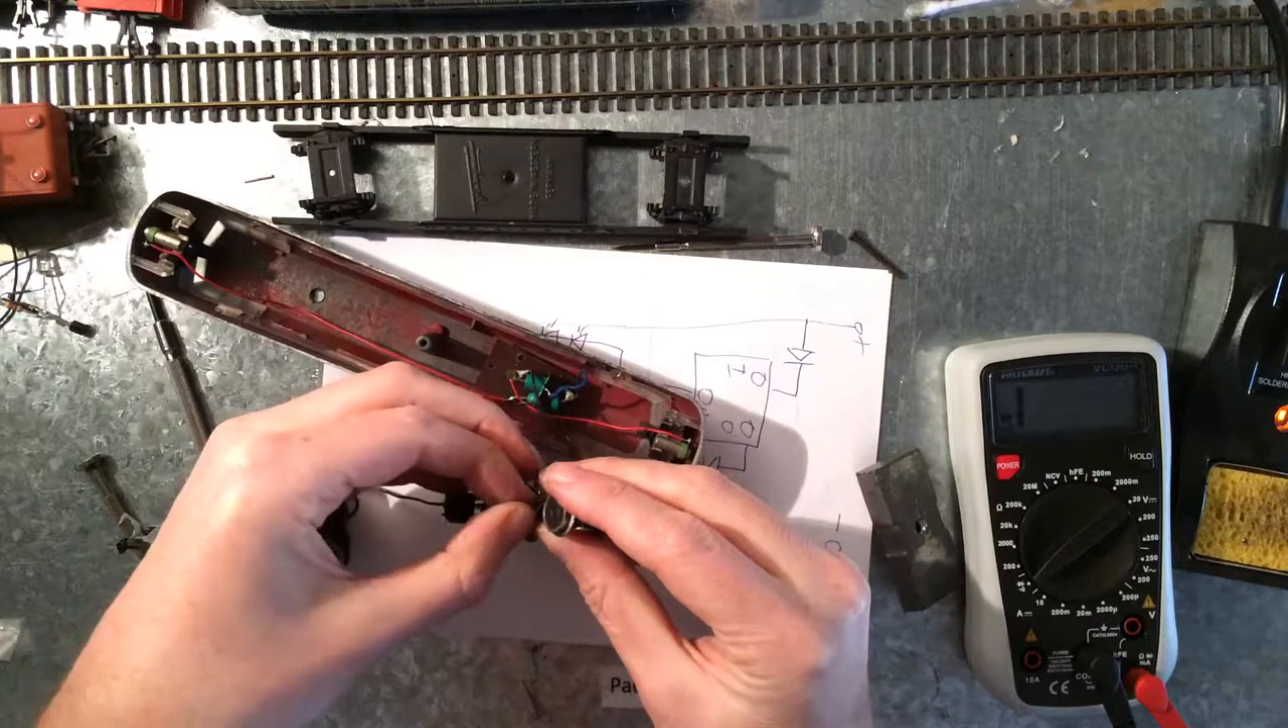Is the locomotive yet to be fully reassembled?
Yes.